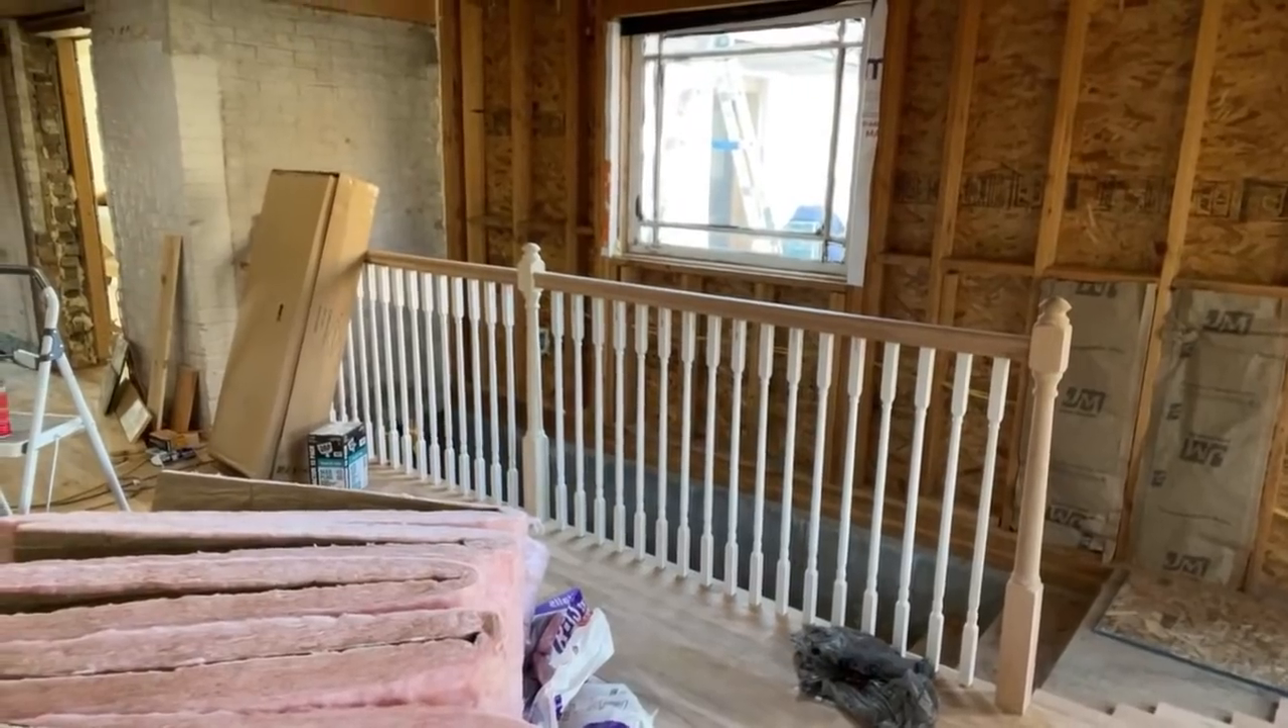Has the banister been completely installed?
Yes.